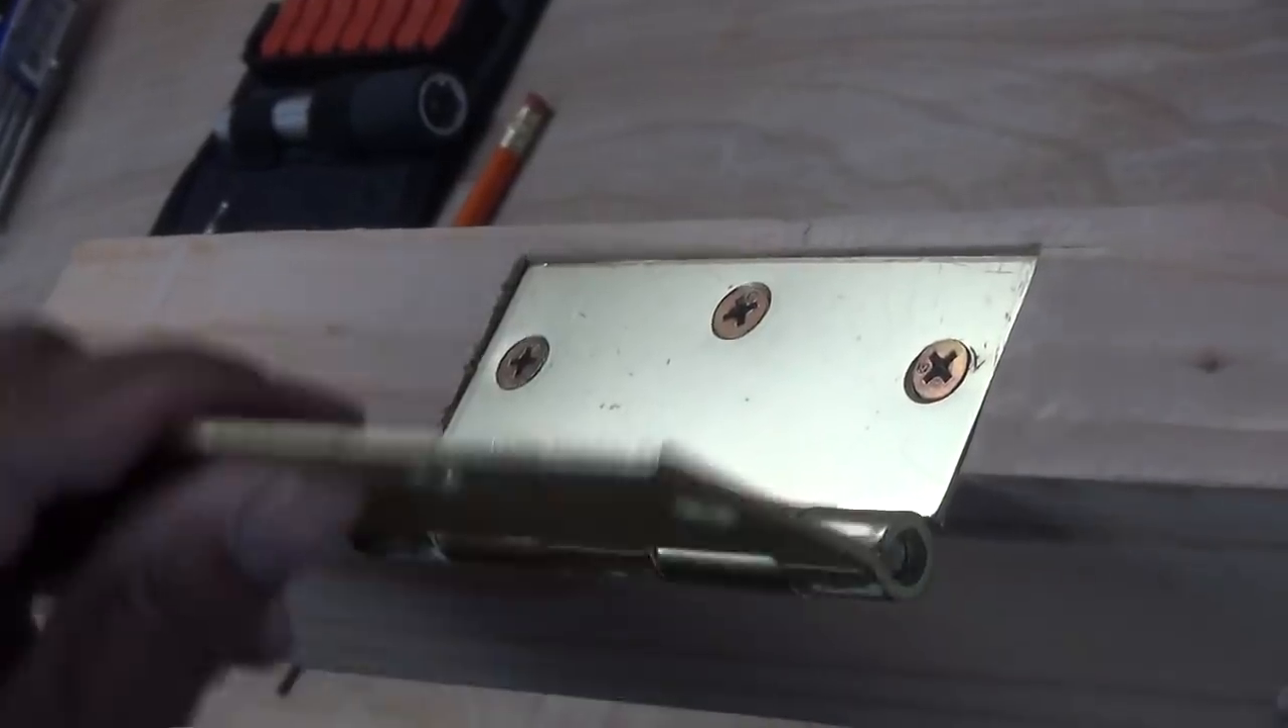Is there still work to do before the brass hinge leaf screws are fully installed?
No.